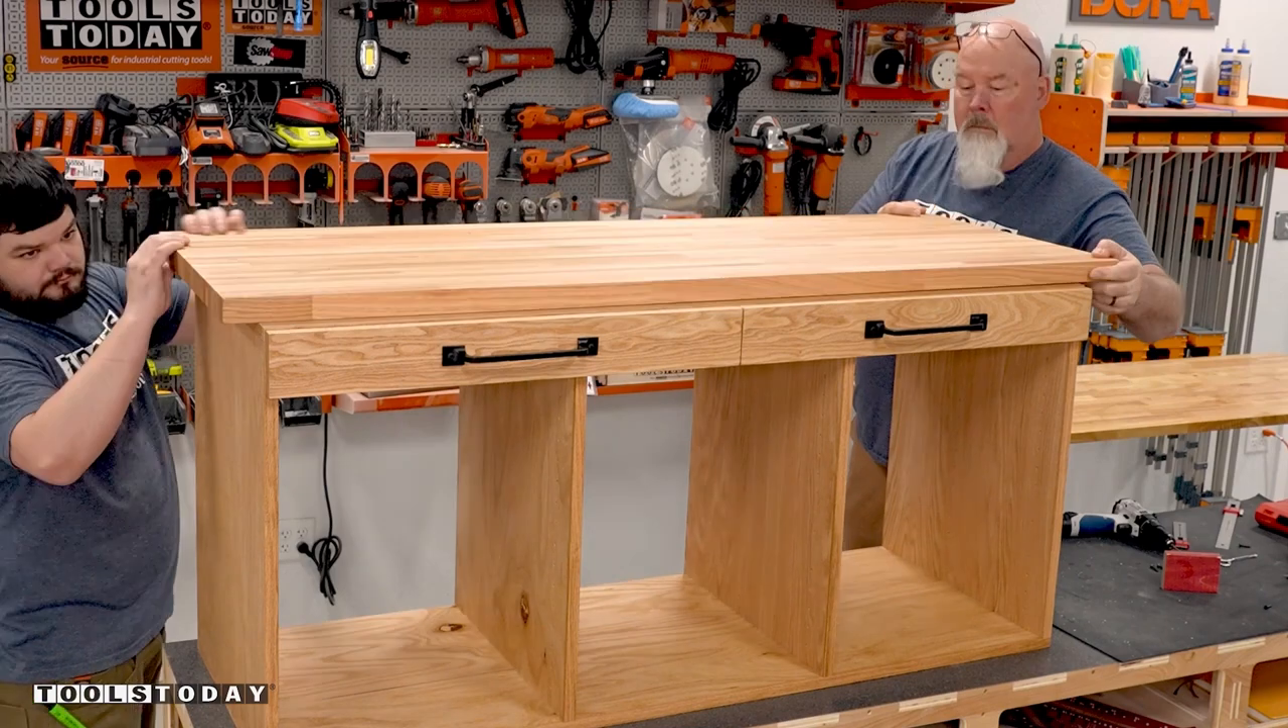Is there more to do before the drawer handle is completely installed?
No.